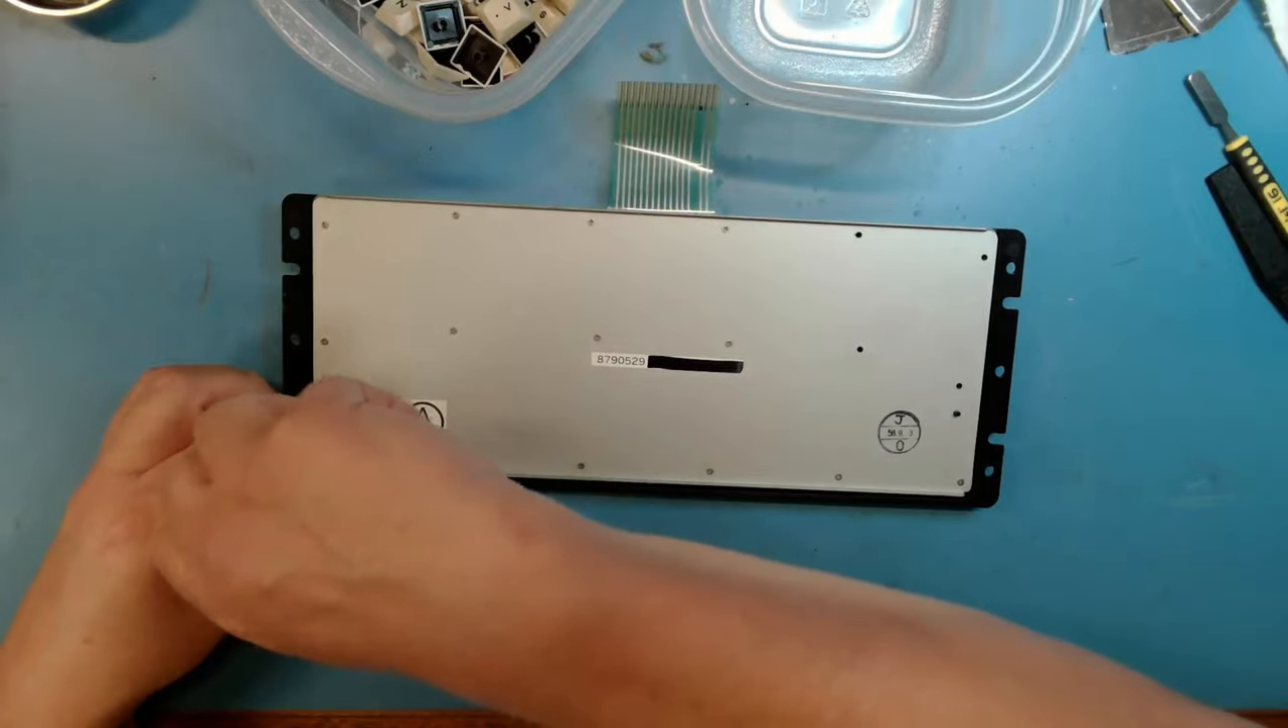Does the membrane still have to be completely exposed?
Yes.